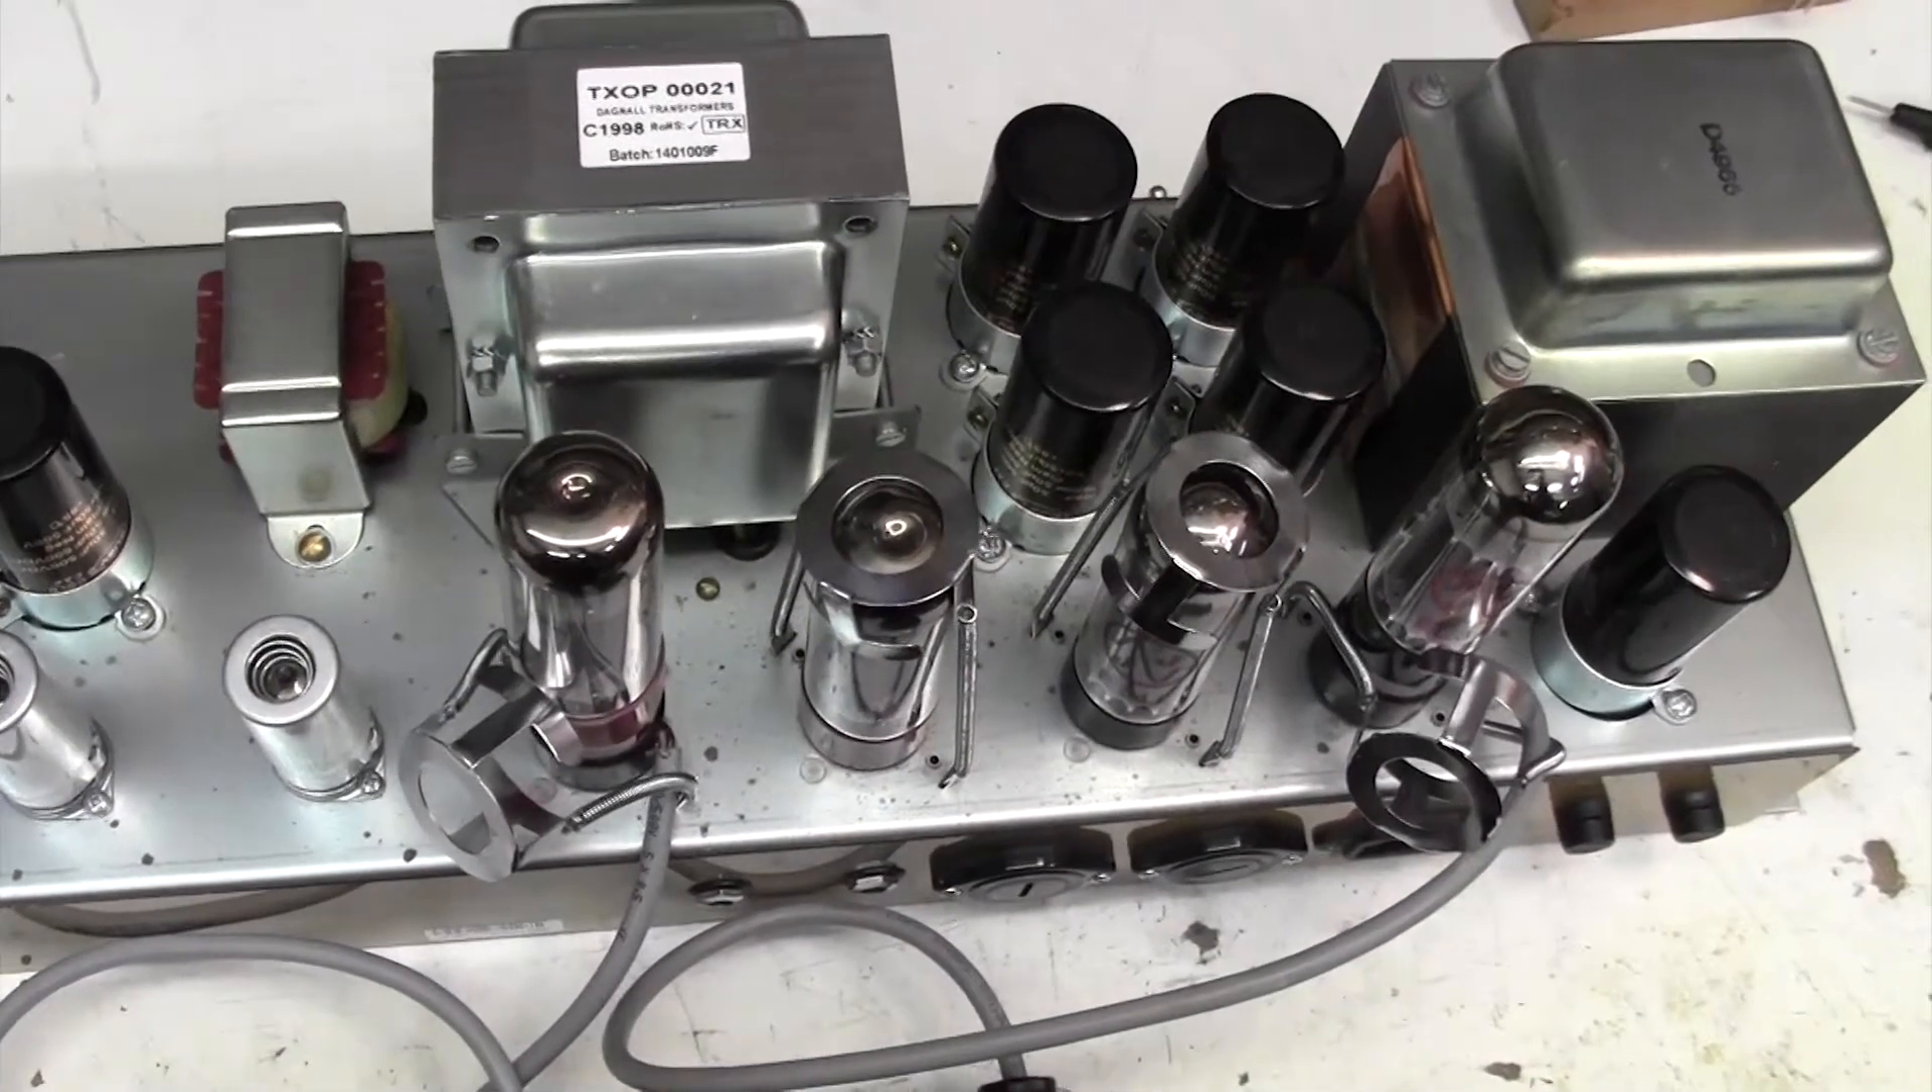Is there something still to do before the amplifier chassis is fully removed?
No.